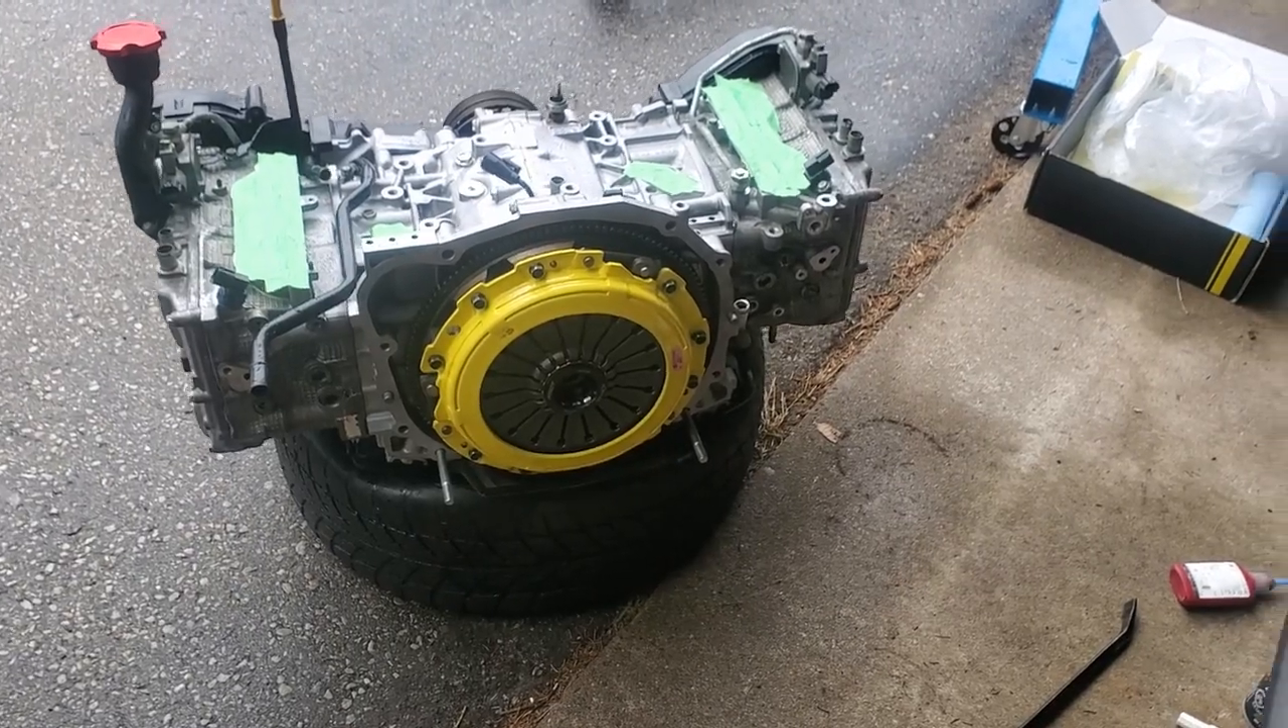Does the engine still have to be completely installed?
Yes.